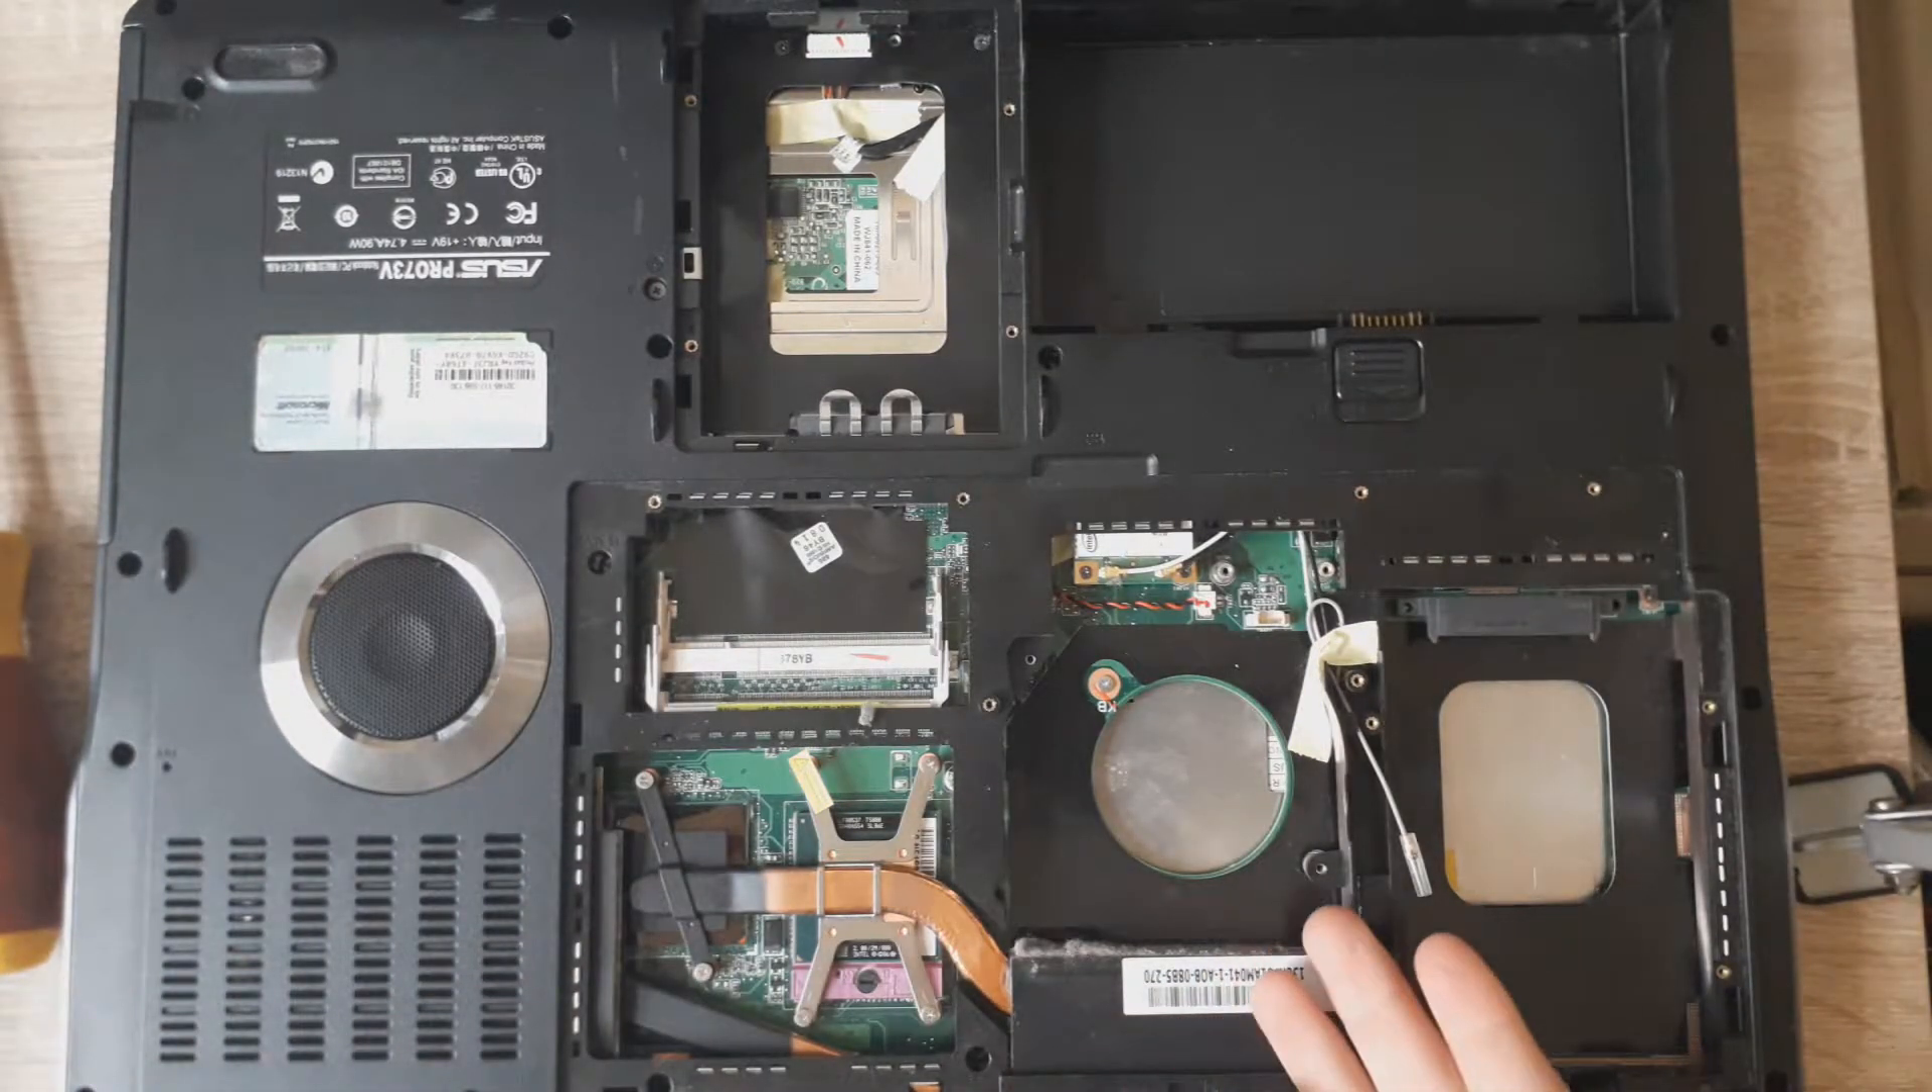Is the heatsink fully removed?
No.